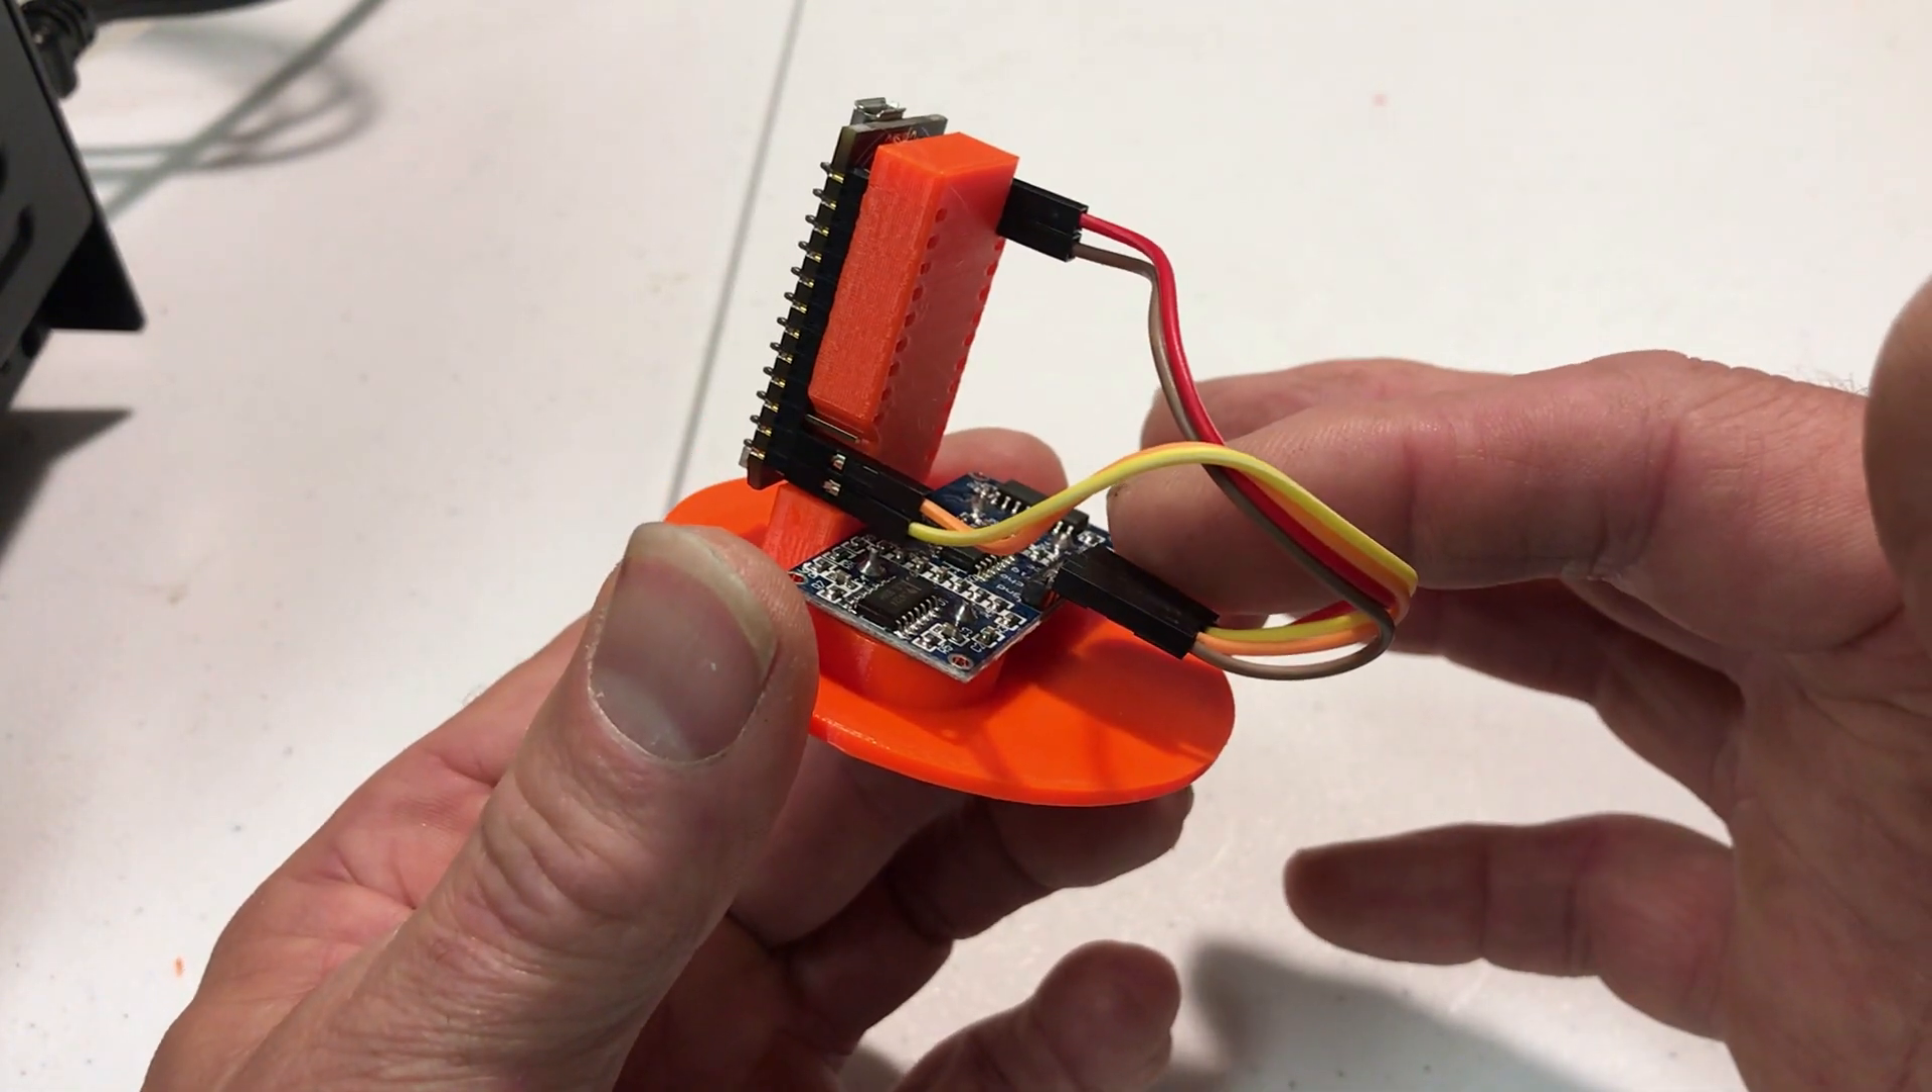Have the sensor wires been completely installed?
Yes.